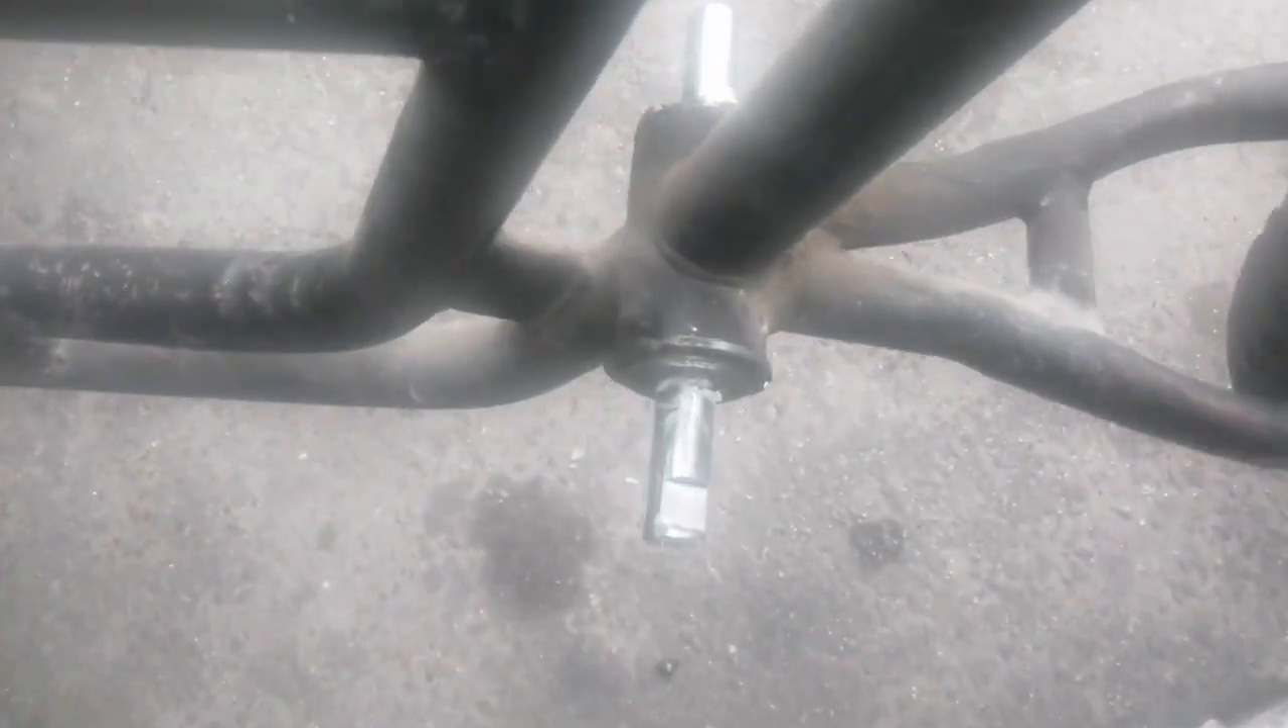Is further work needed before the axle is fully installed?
No.